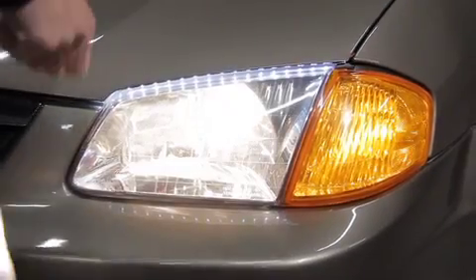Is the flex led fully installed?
Yes.